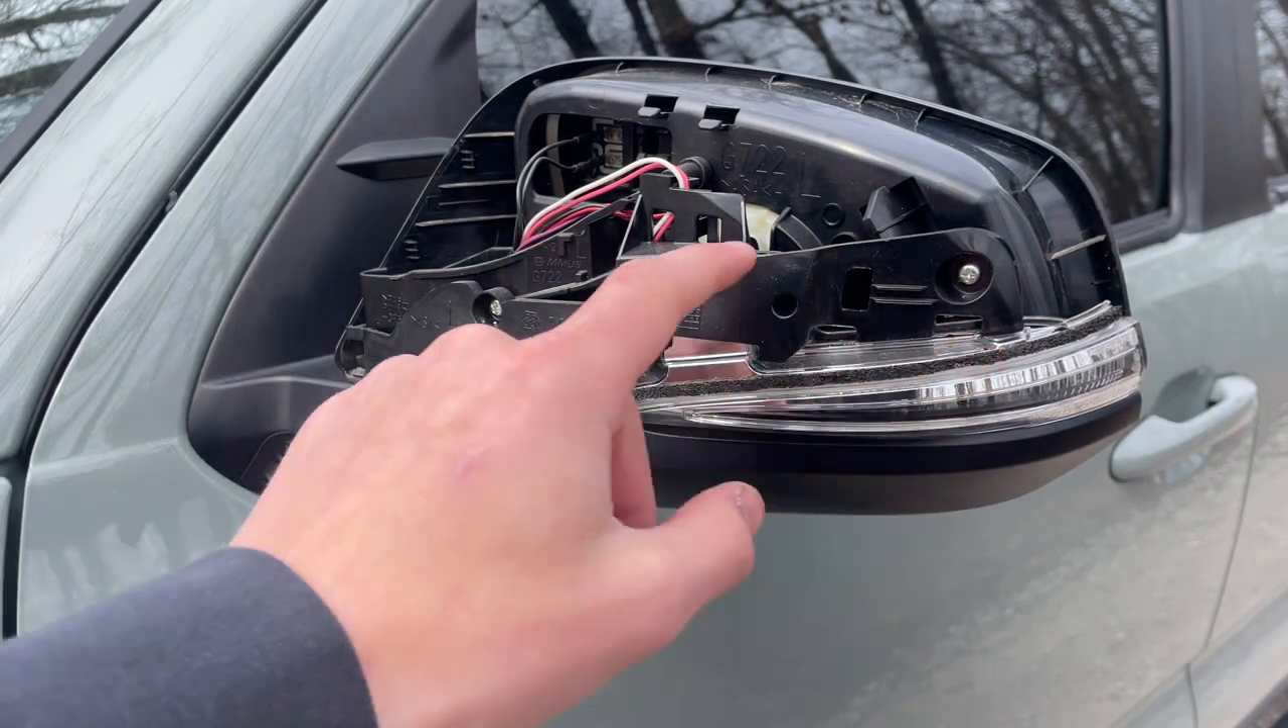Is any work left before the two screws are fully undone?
Yes.